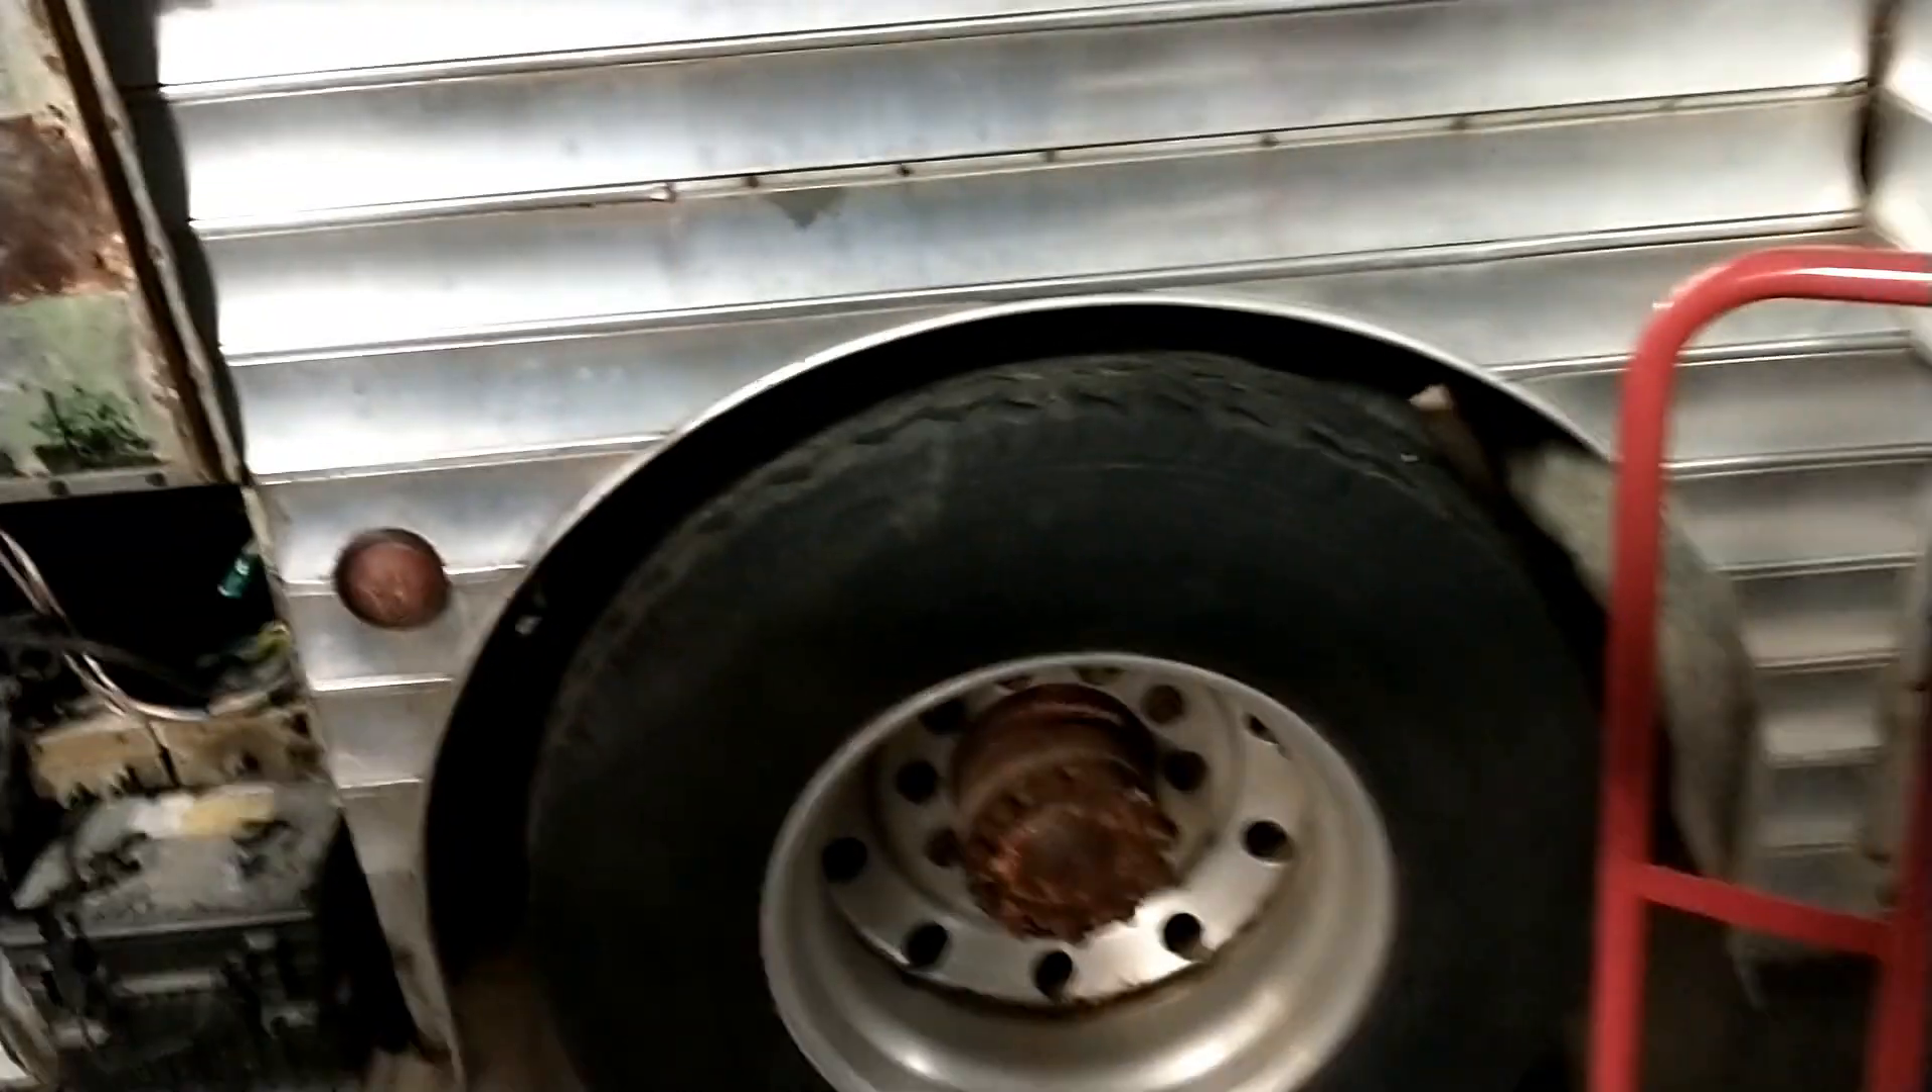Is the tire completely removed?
No.